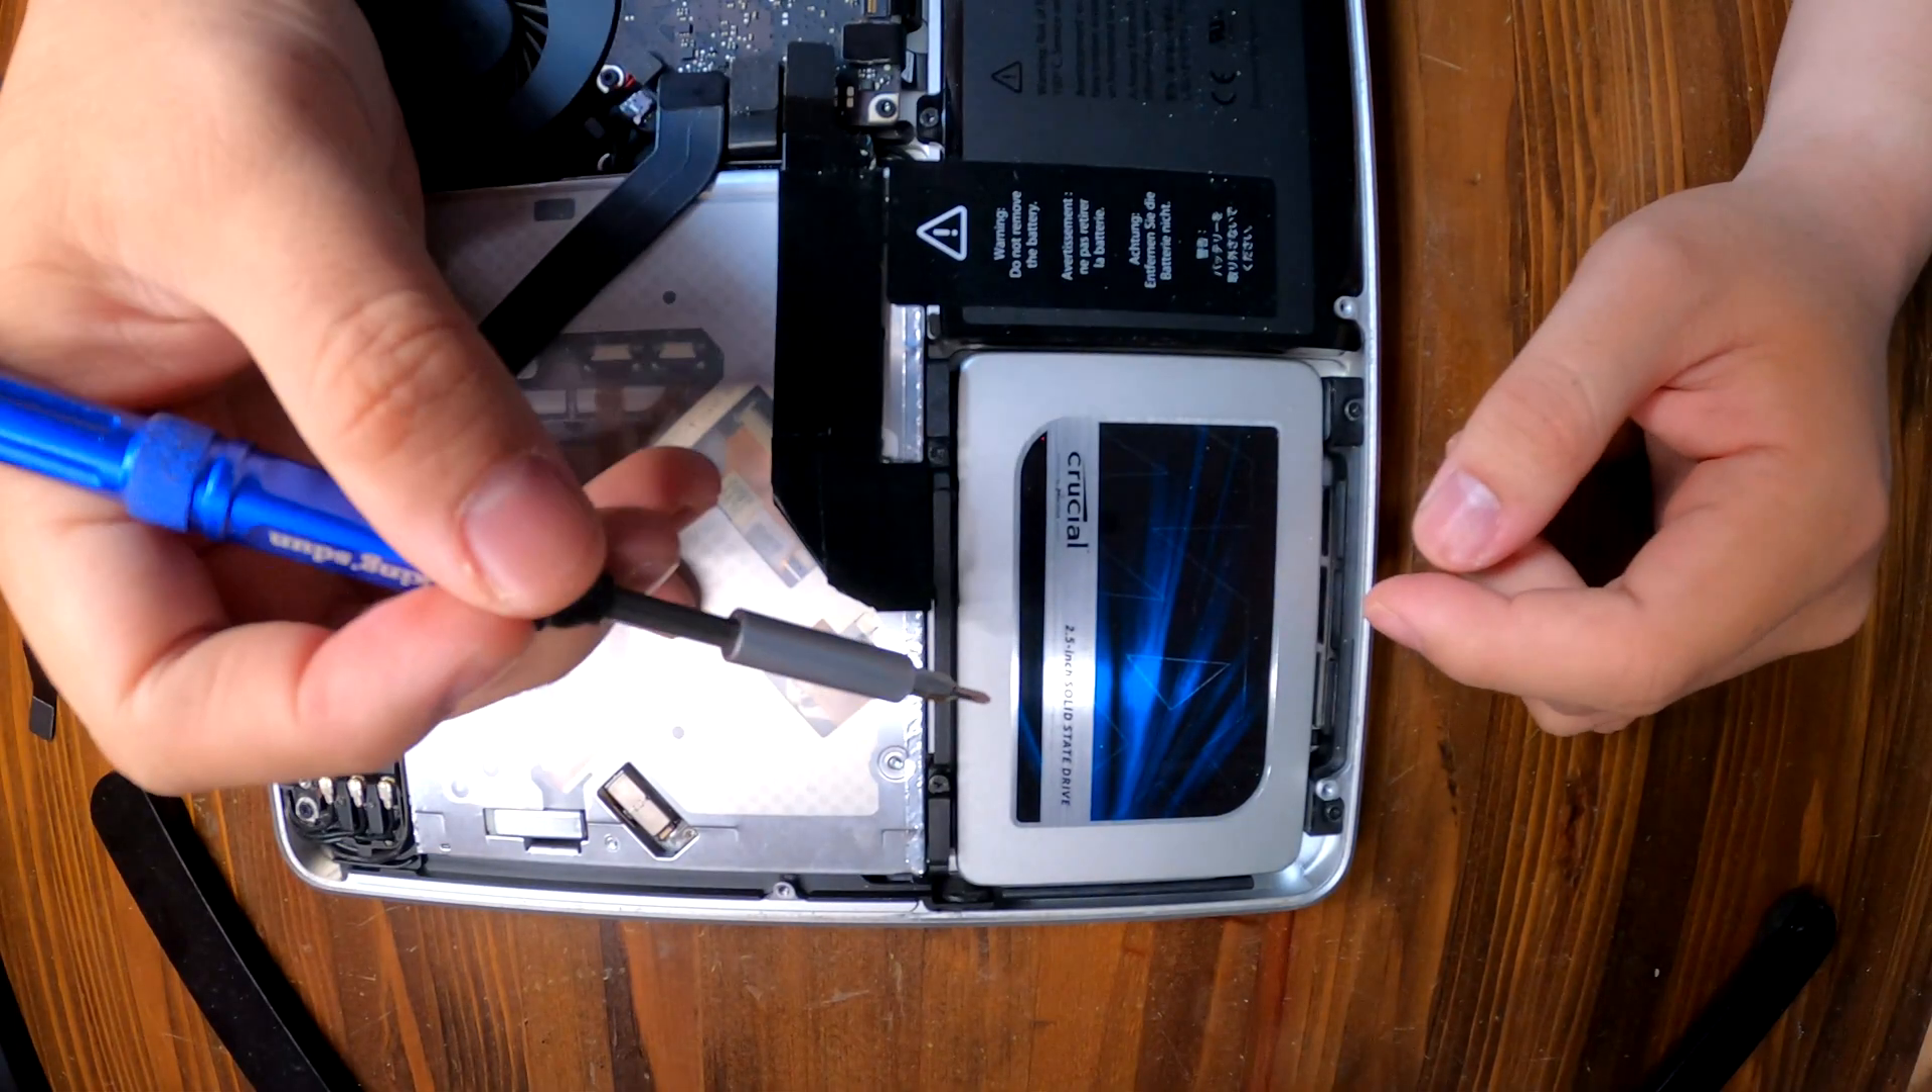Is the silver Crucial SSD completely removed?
No.